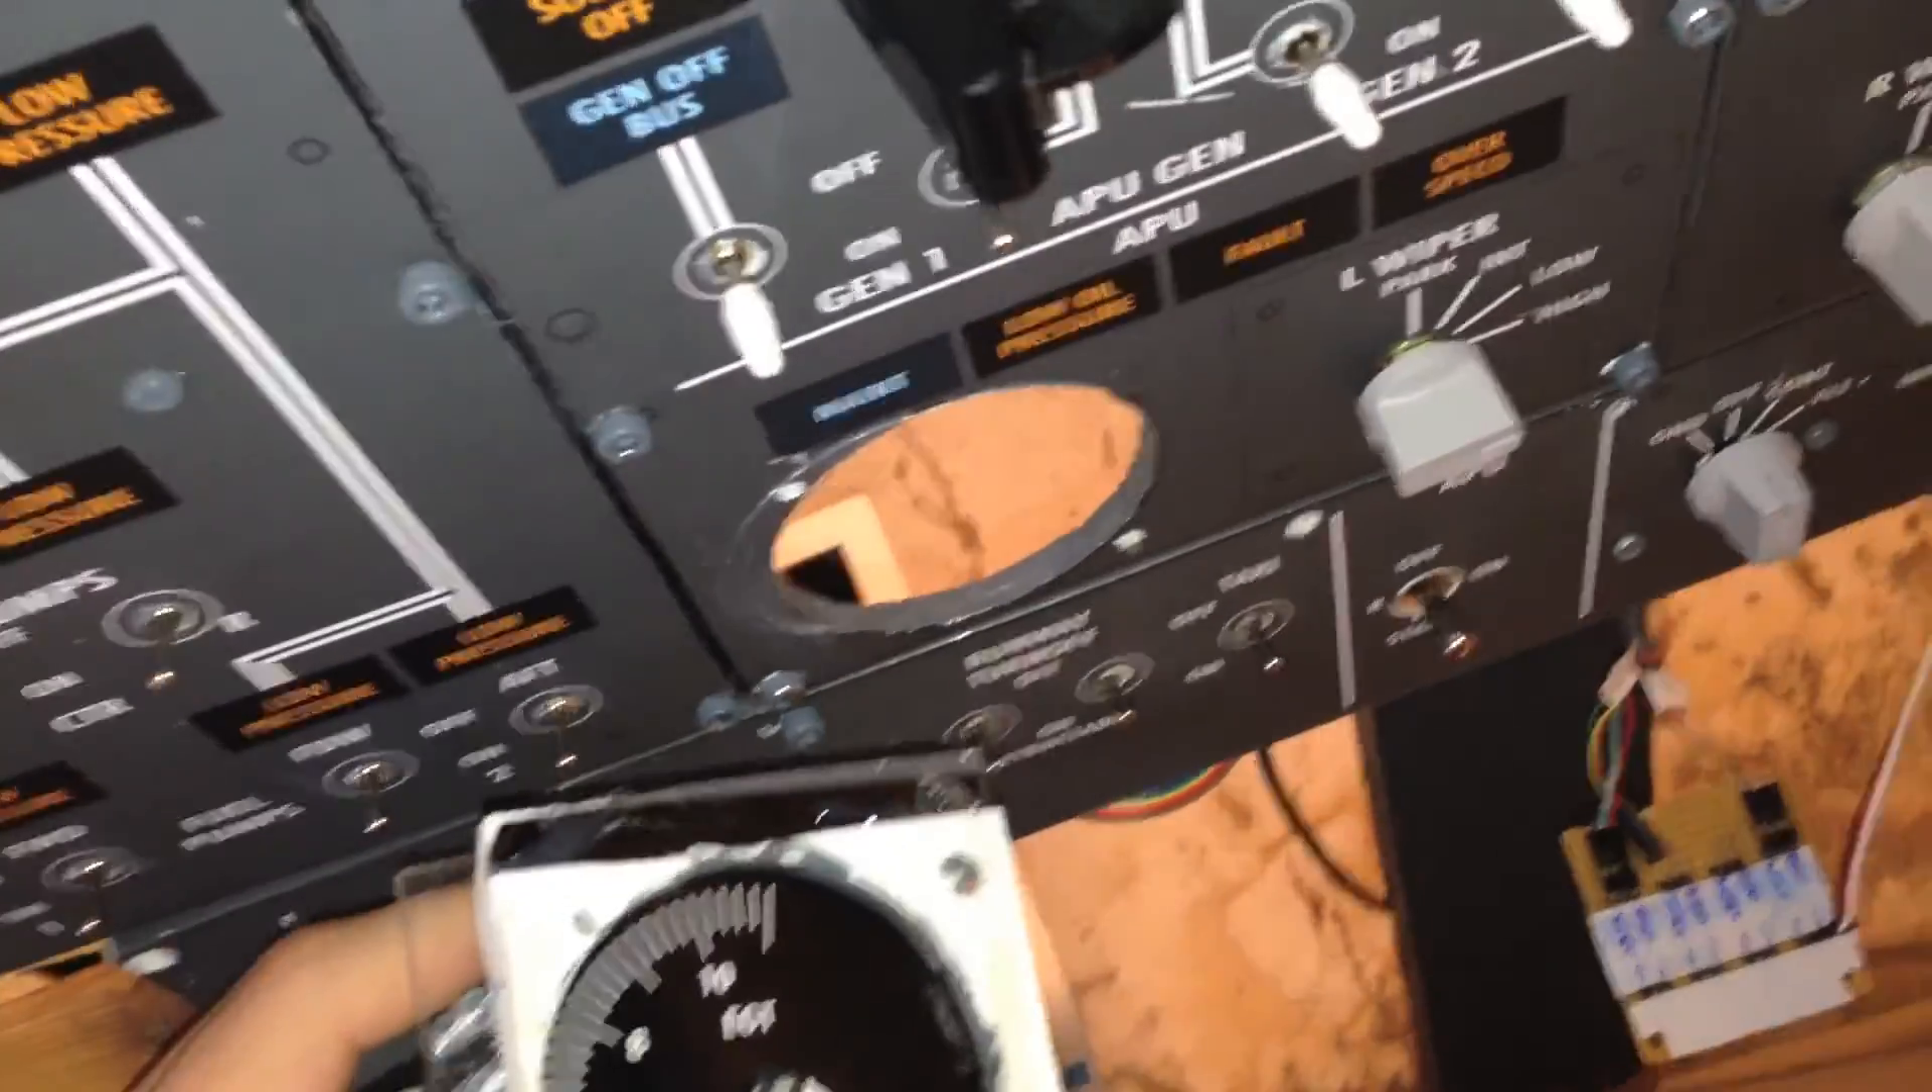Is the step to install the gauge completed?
No.